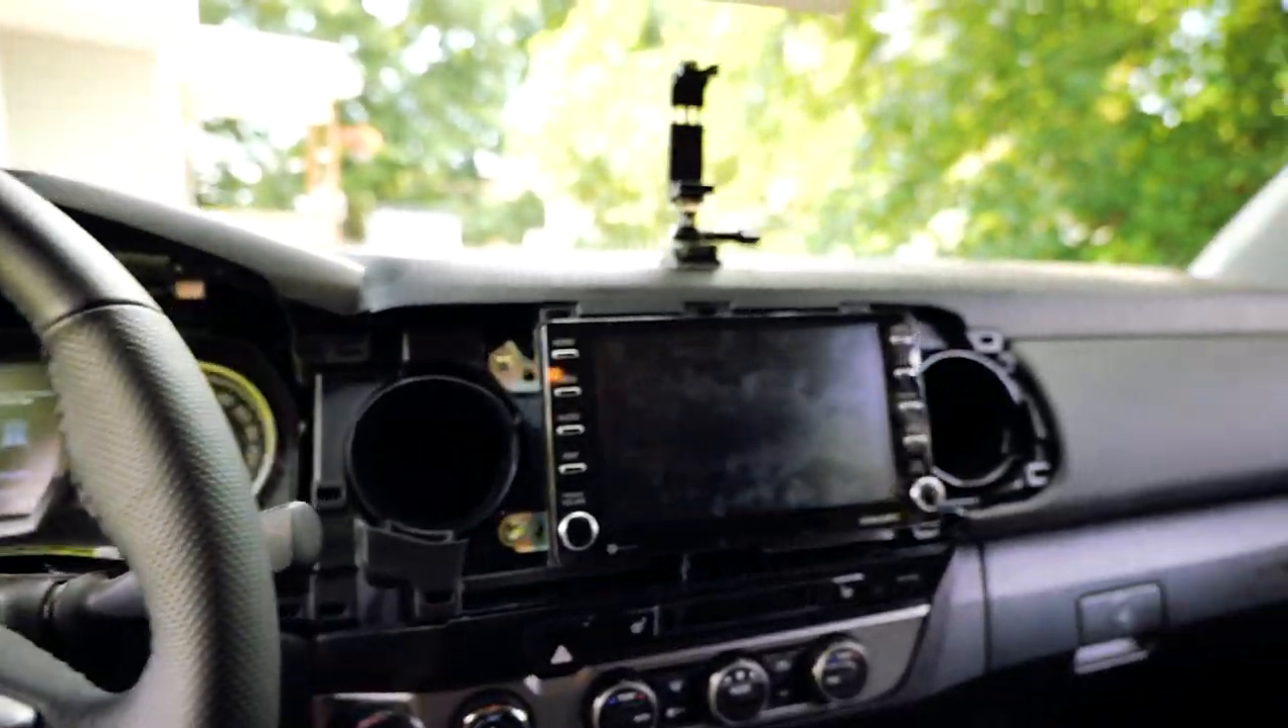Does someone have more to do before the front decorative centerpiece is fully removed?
No.